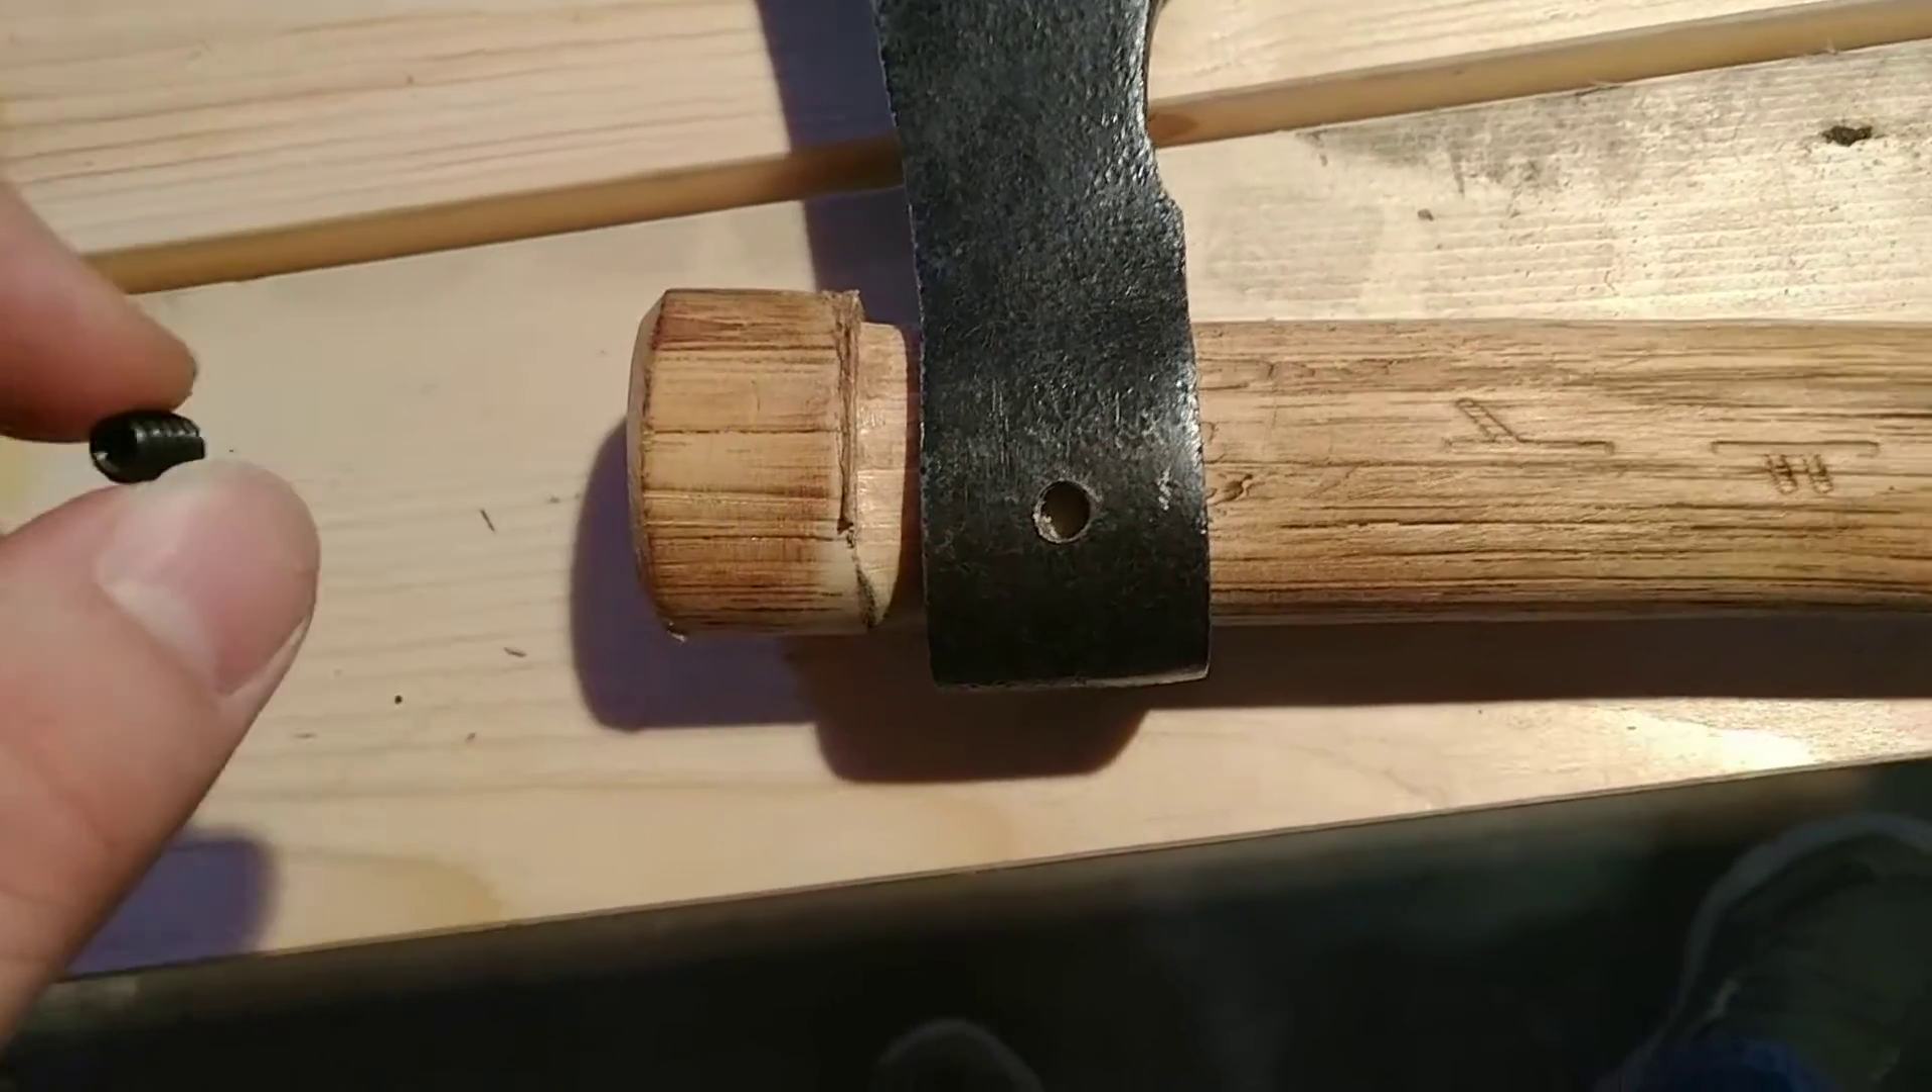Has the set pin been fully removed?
Yes.